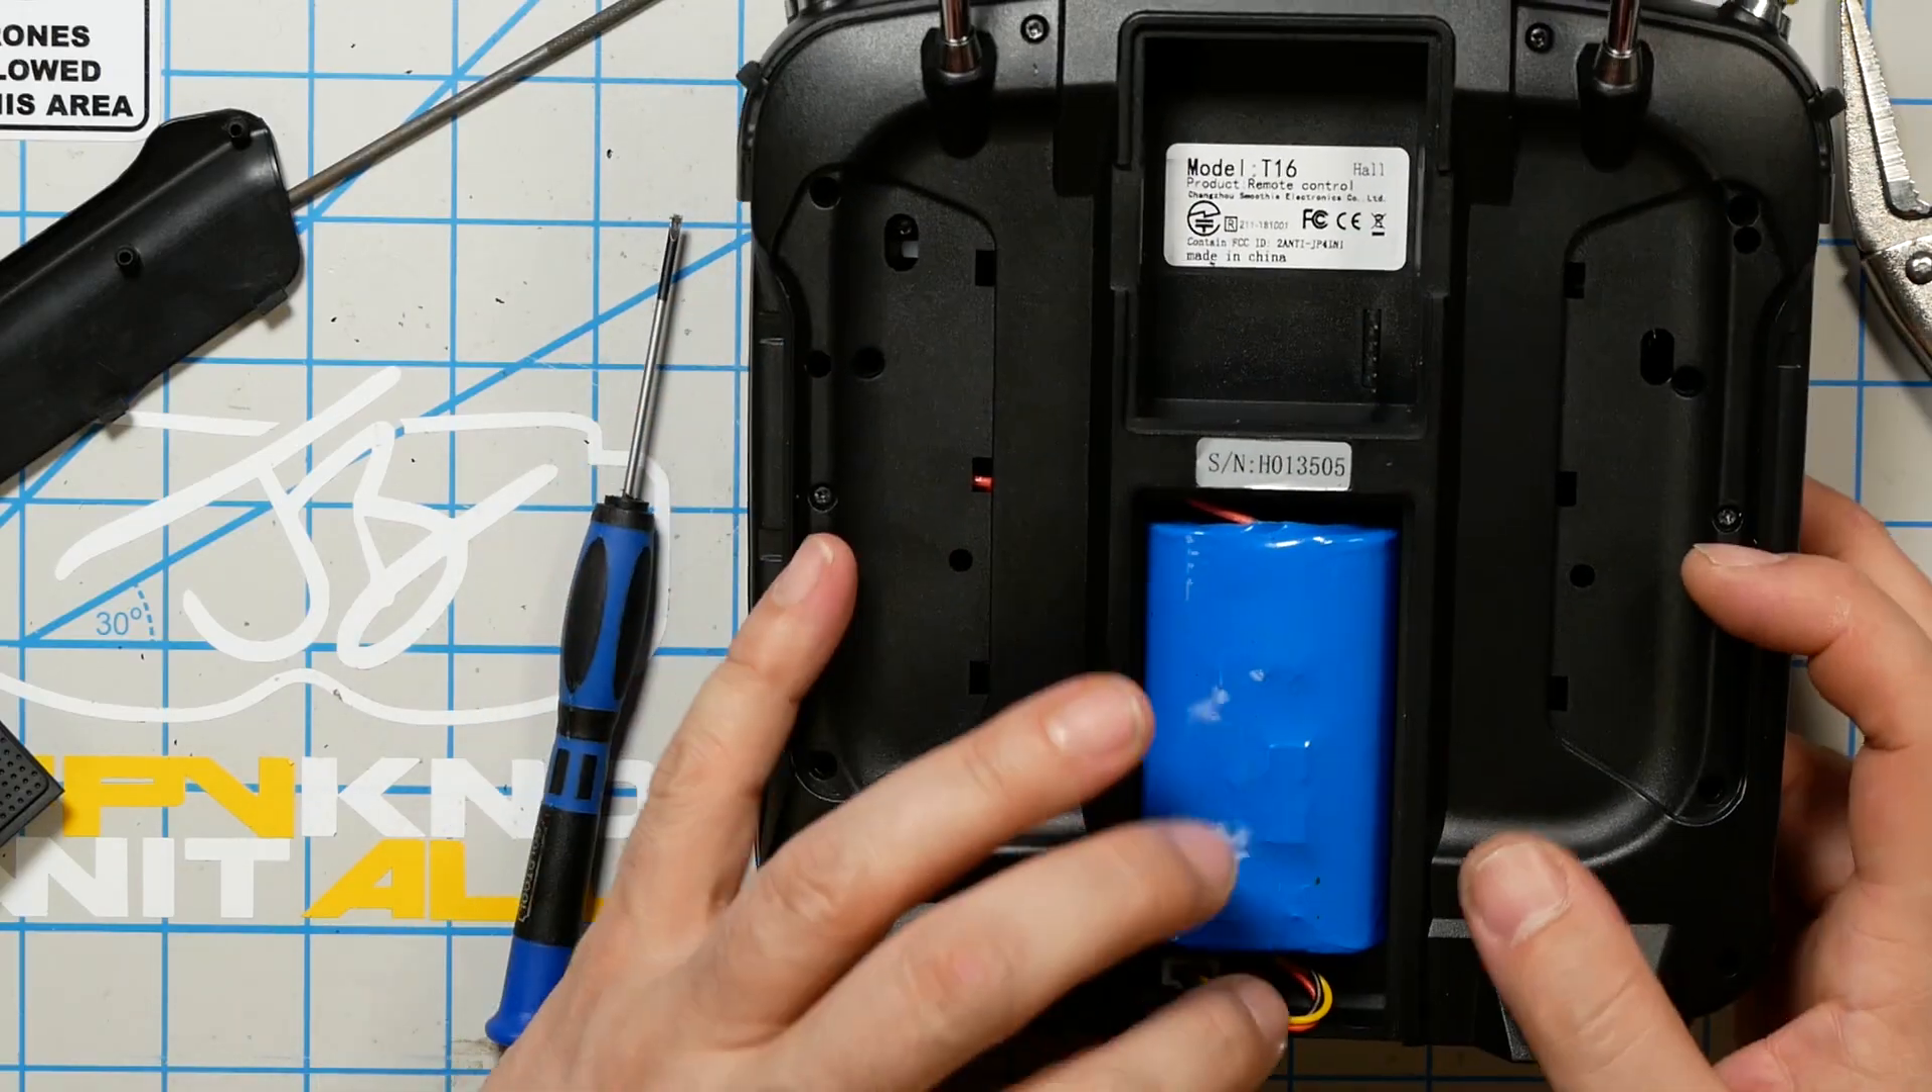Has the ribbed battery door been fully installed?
No.